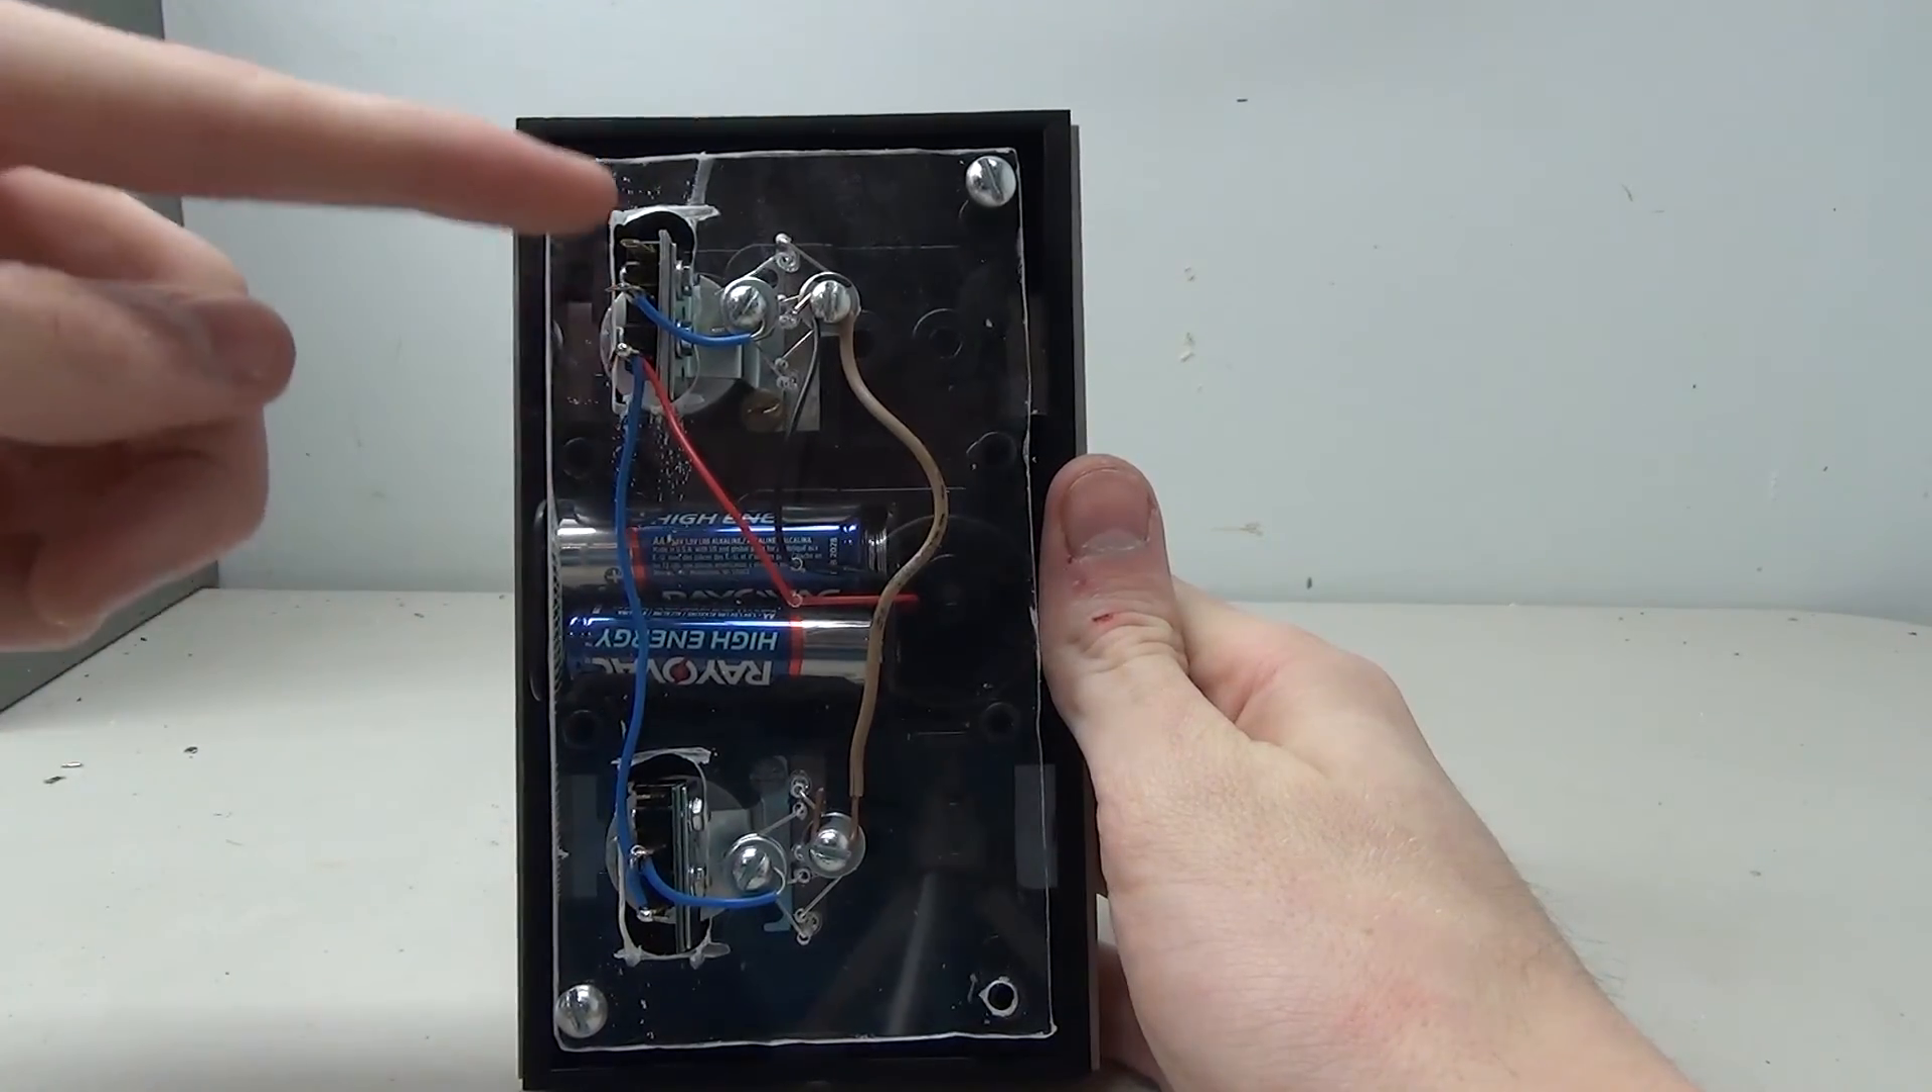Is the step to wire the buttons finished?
Yes.